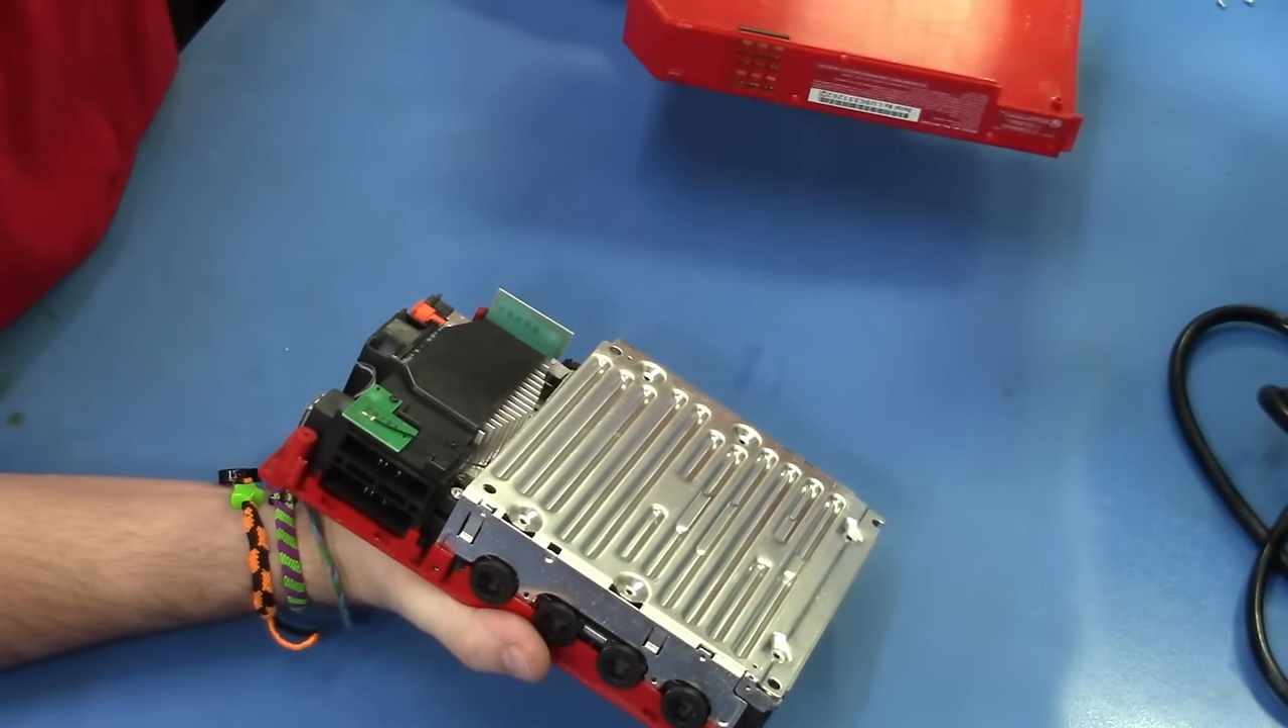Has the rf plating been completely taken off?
No.